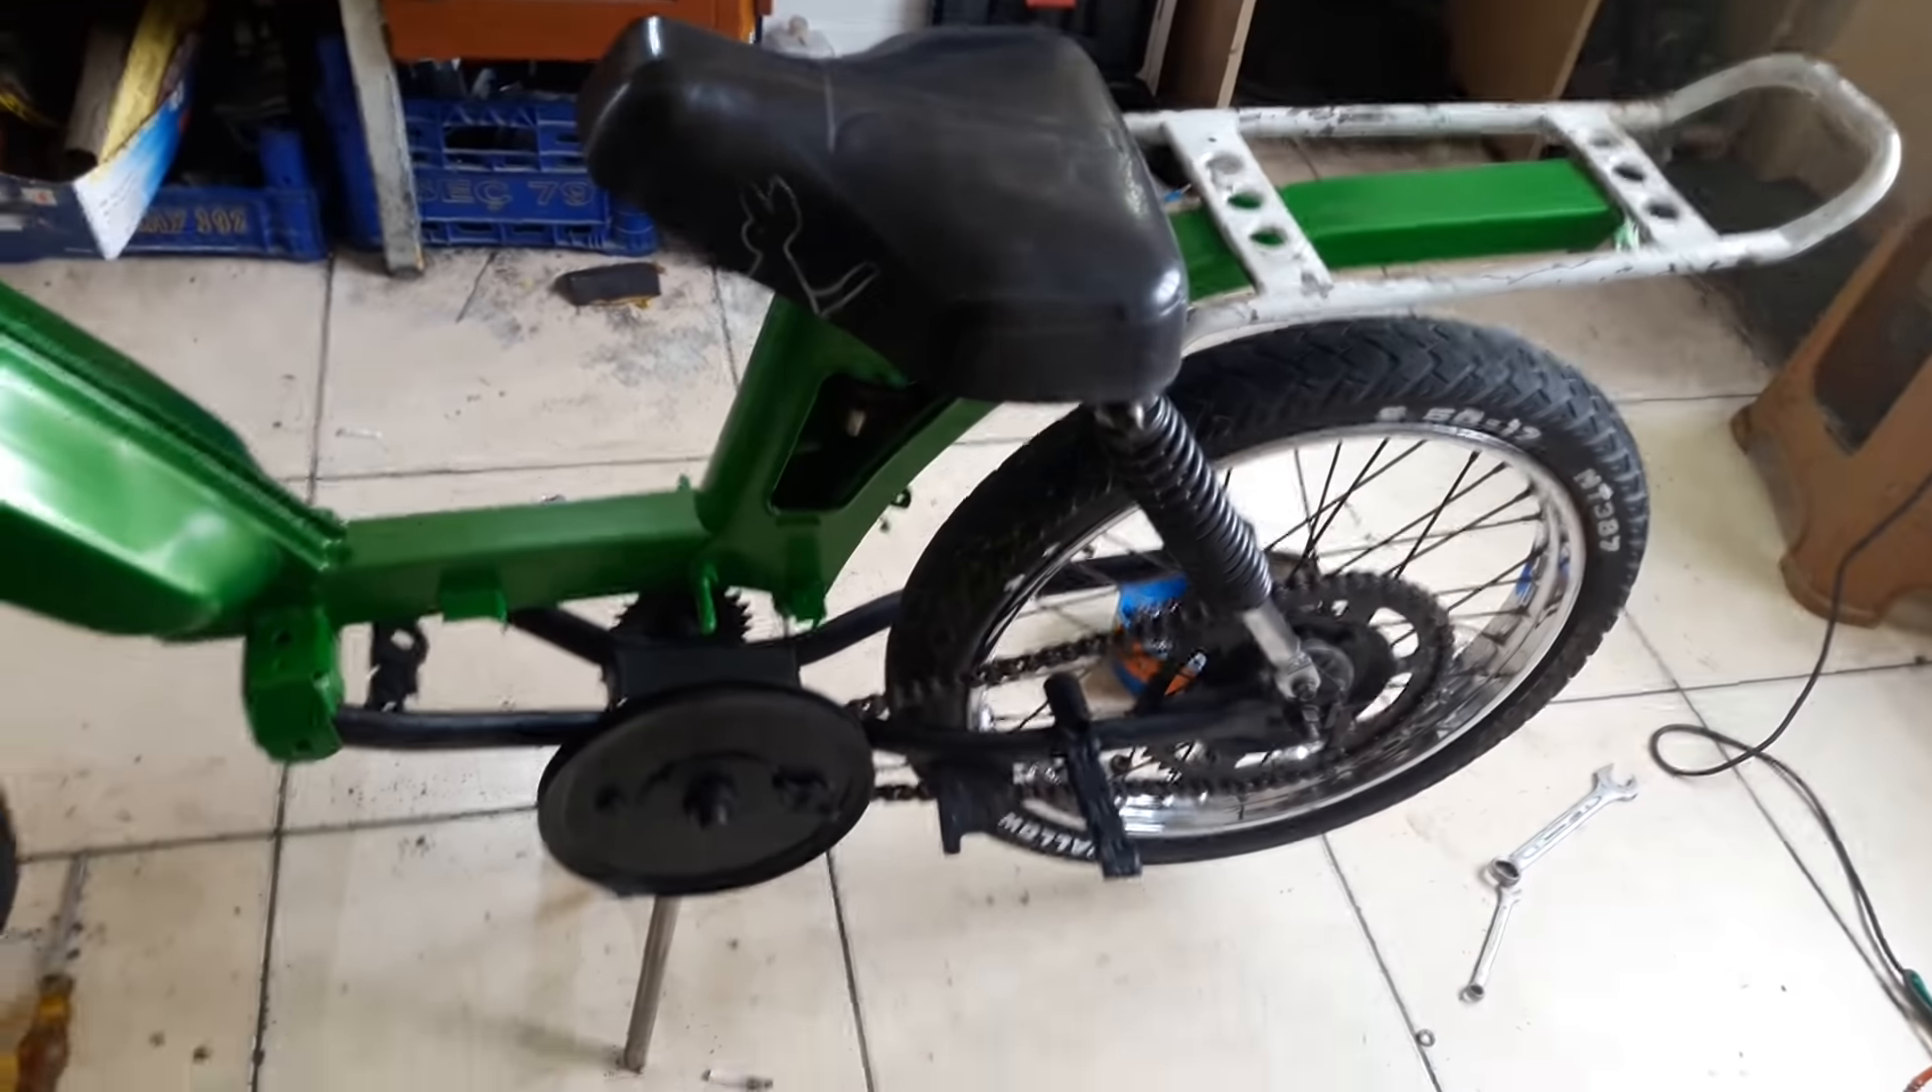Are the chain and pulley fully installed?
Yes.